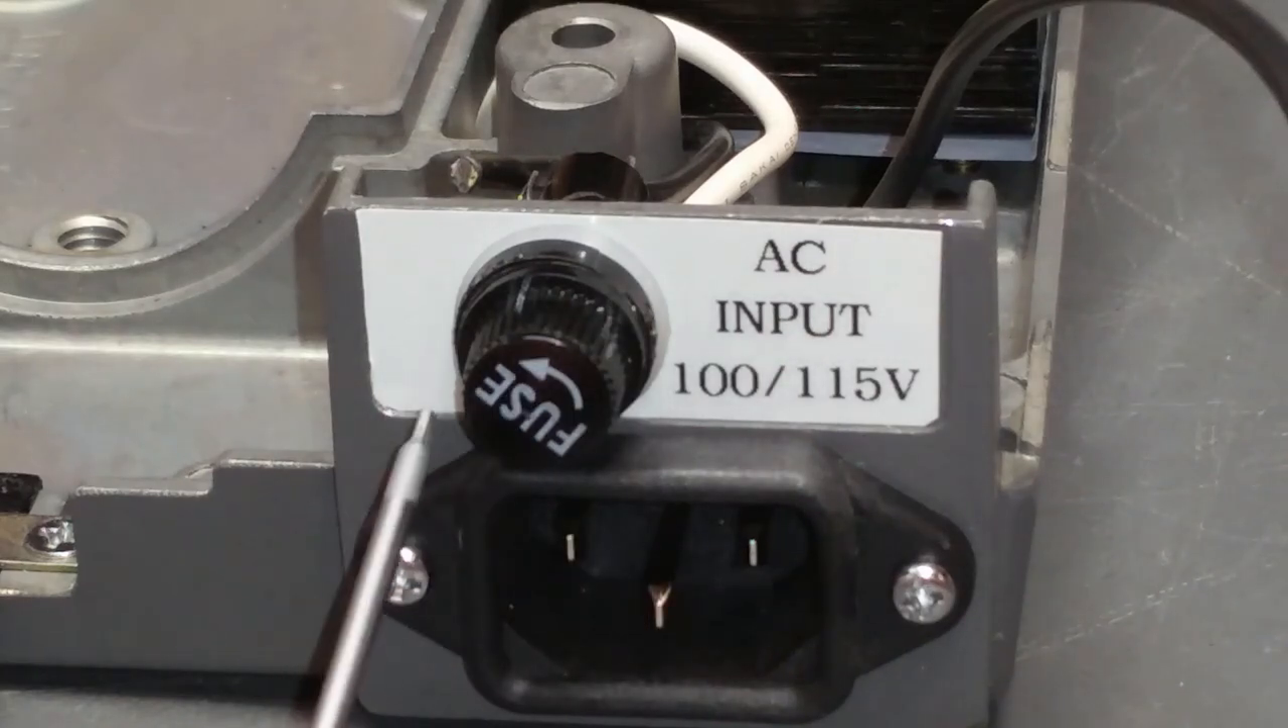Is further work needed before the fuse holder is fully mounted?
No.